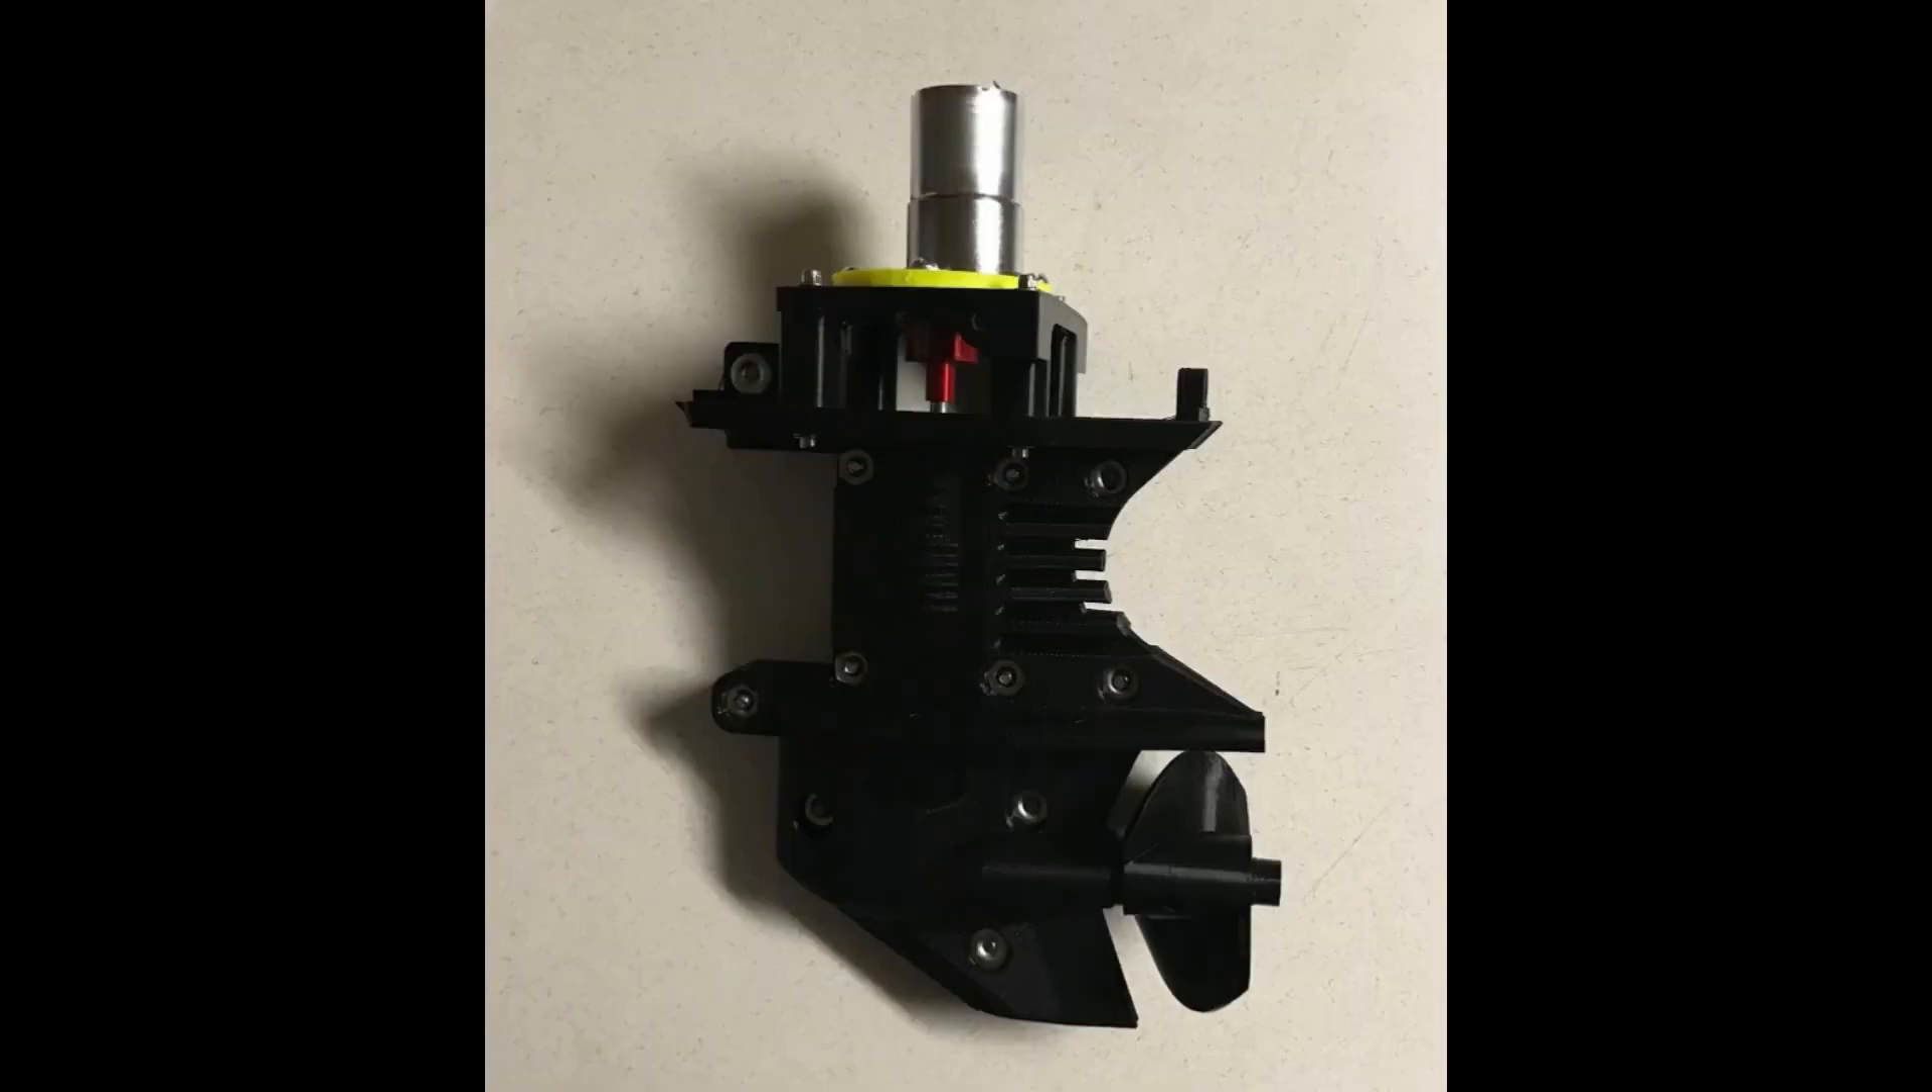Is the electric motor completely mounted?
Yes.